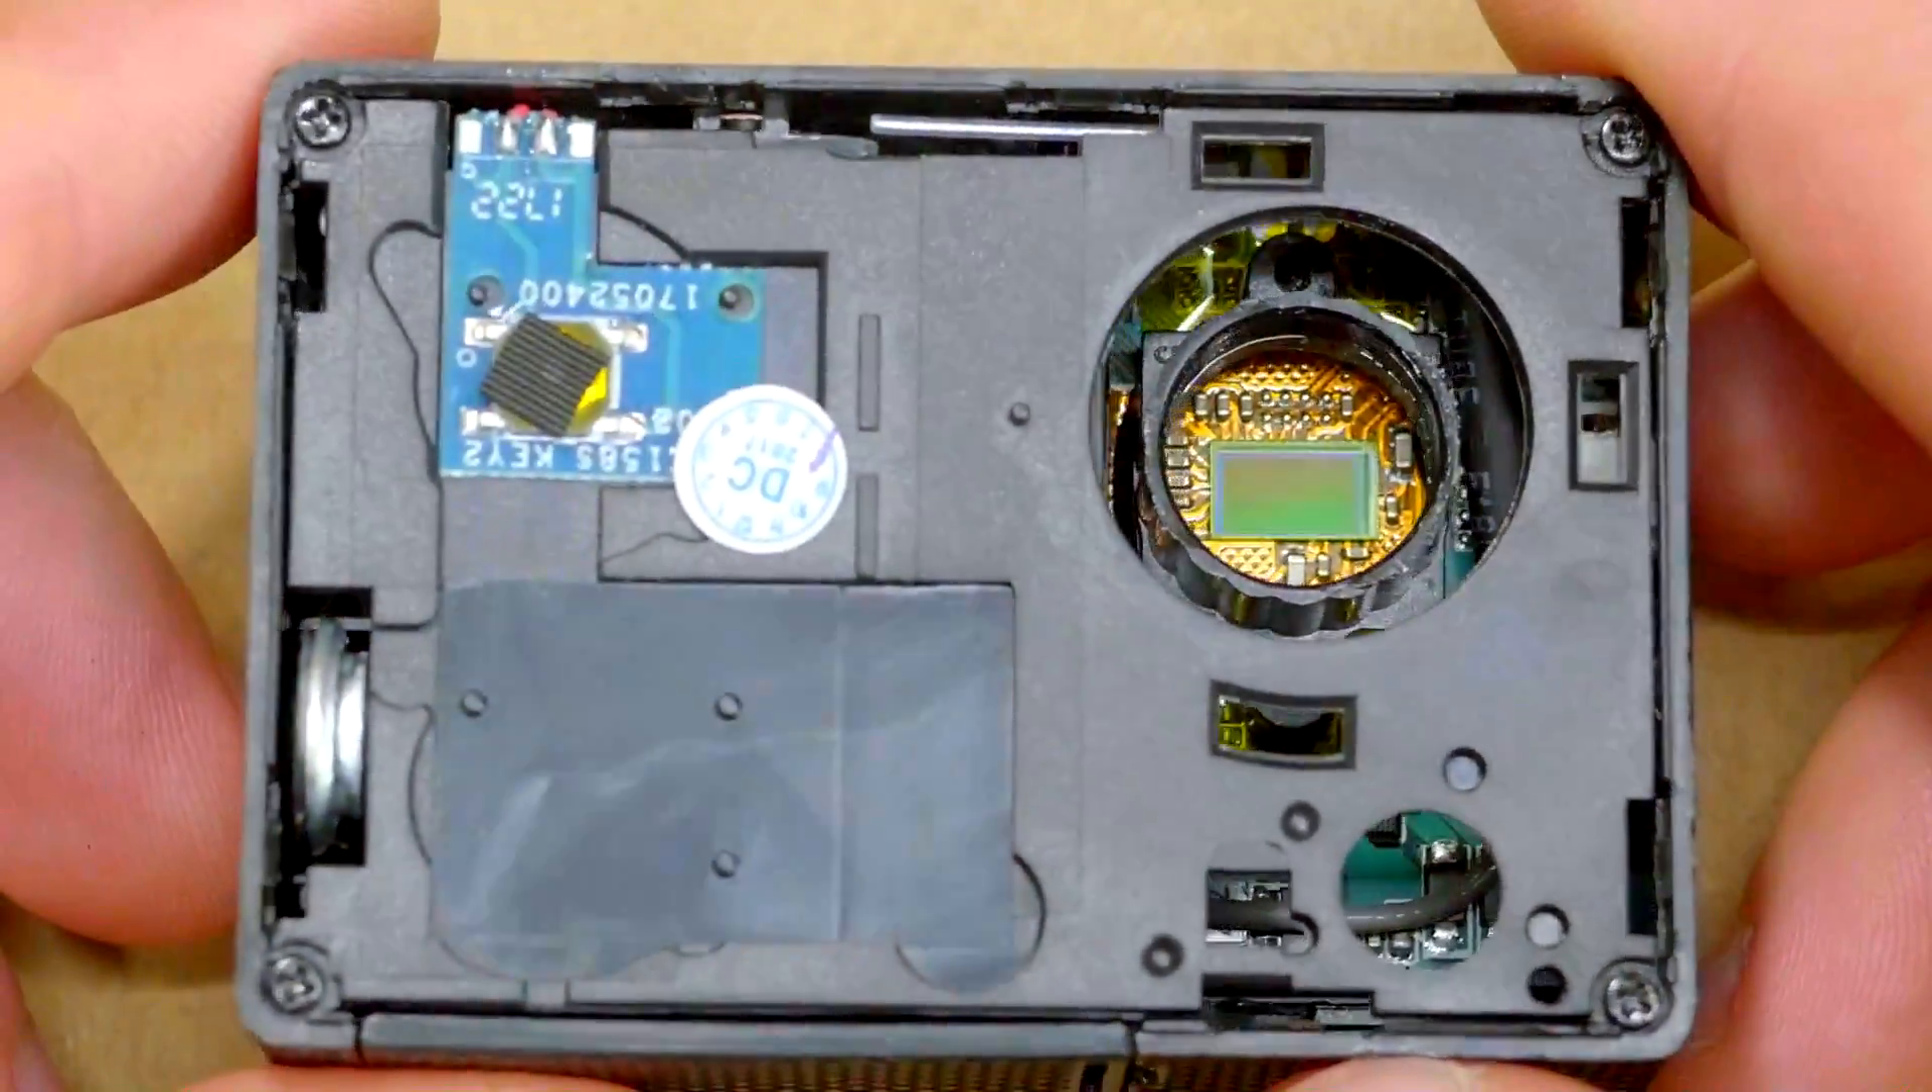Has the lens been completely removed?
Yes.